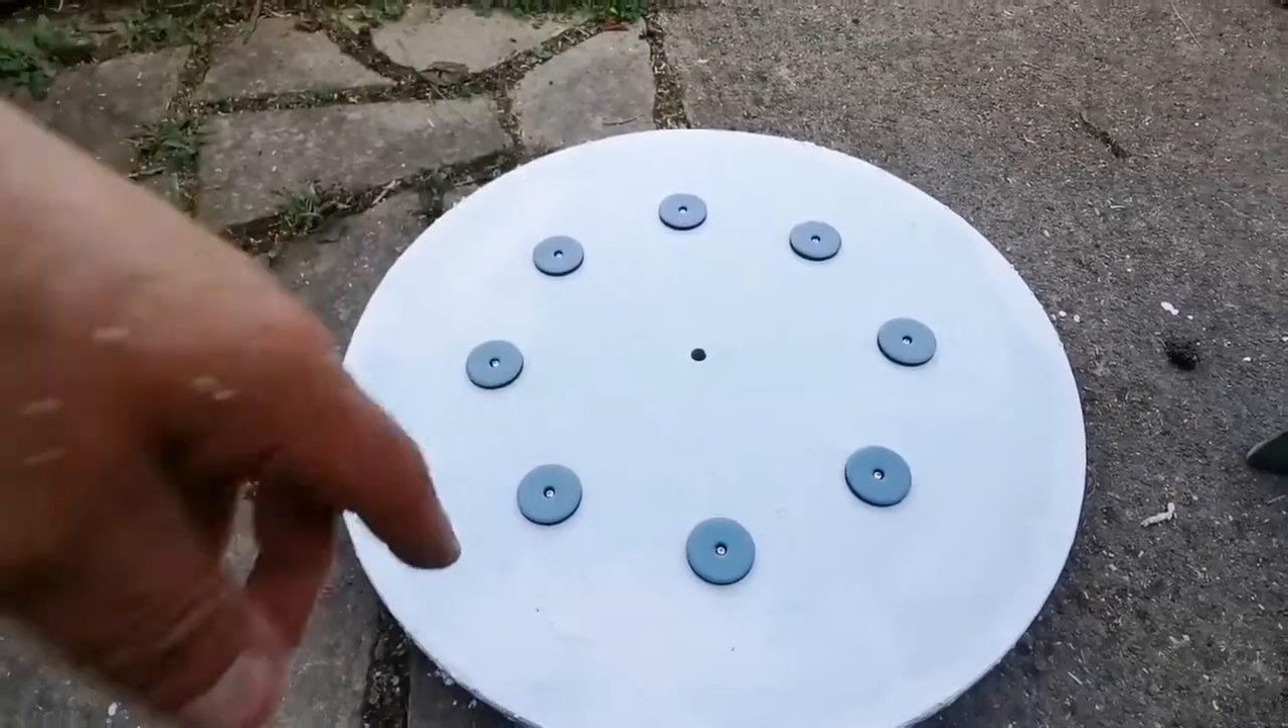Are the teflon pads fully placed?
Yes.